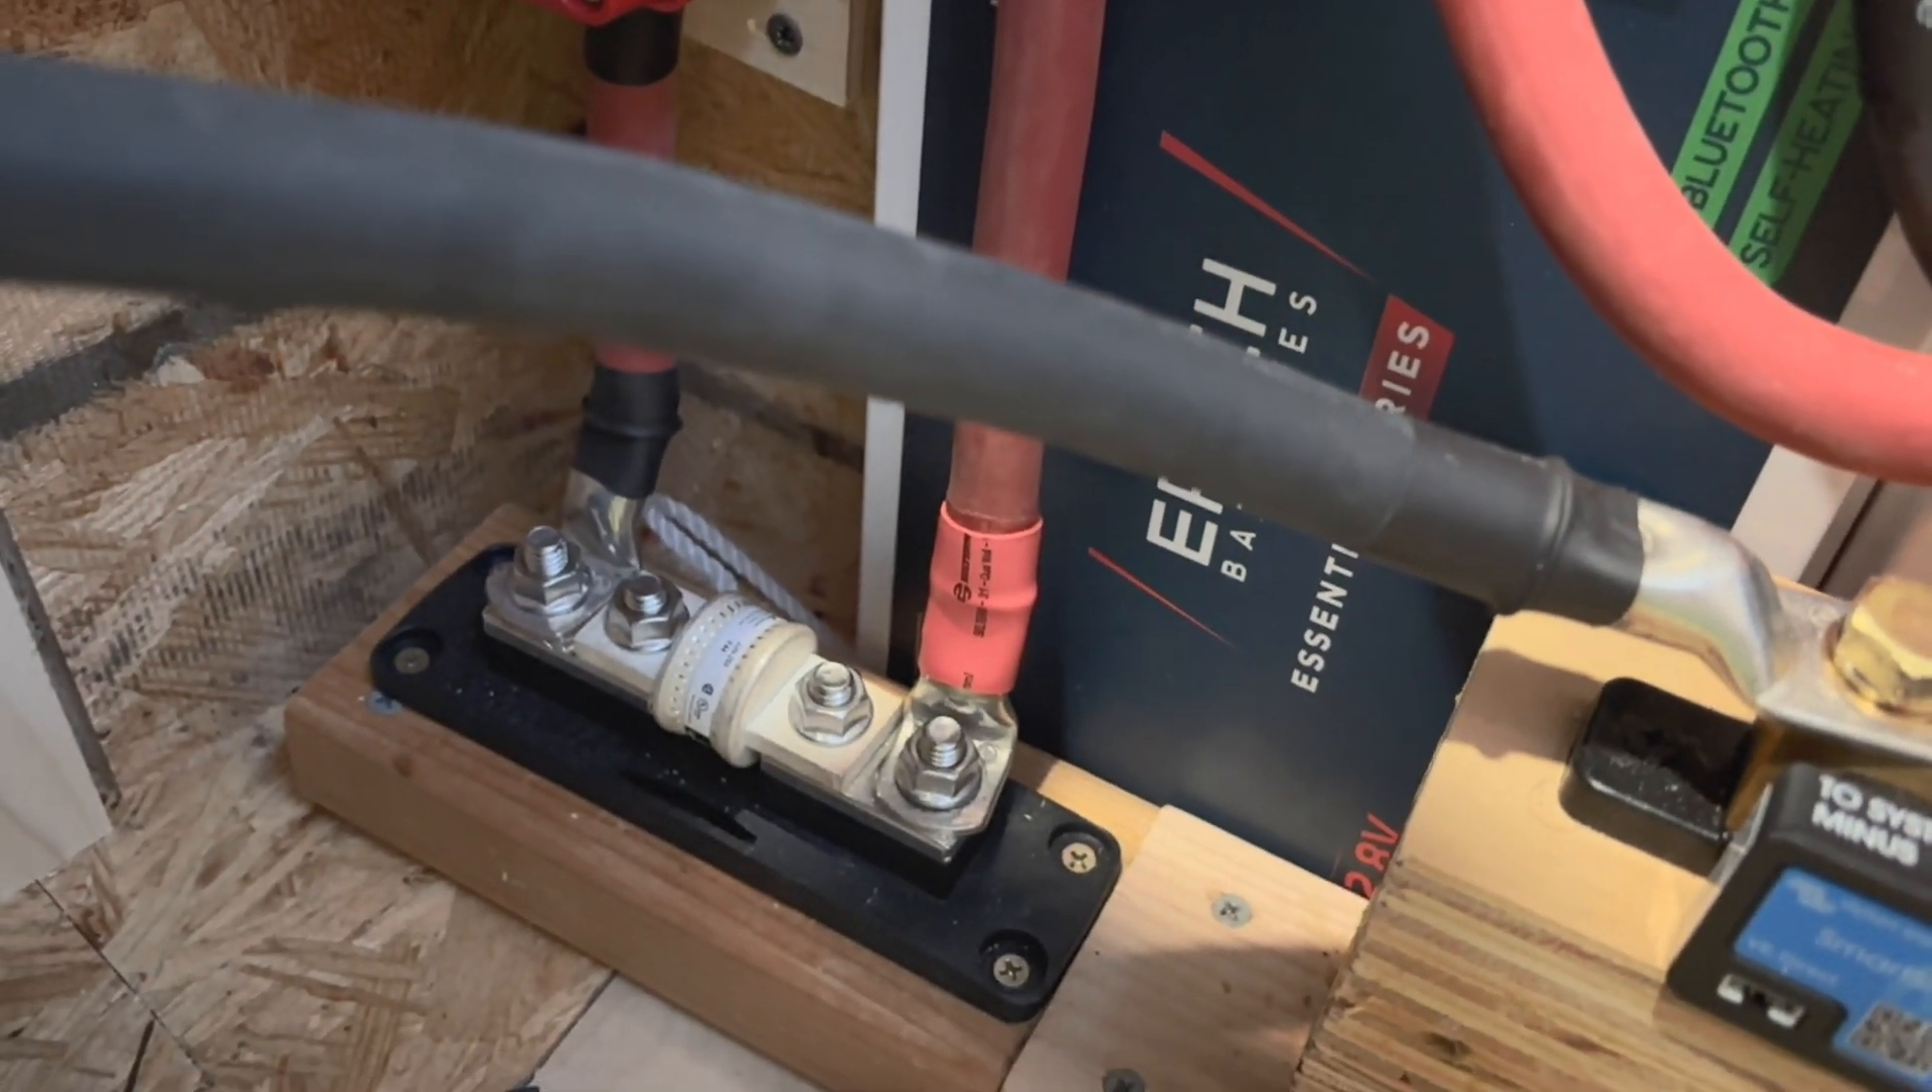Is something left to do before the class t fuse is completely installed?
No.